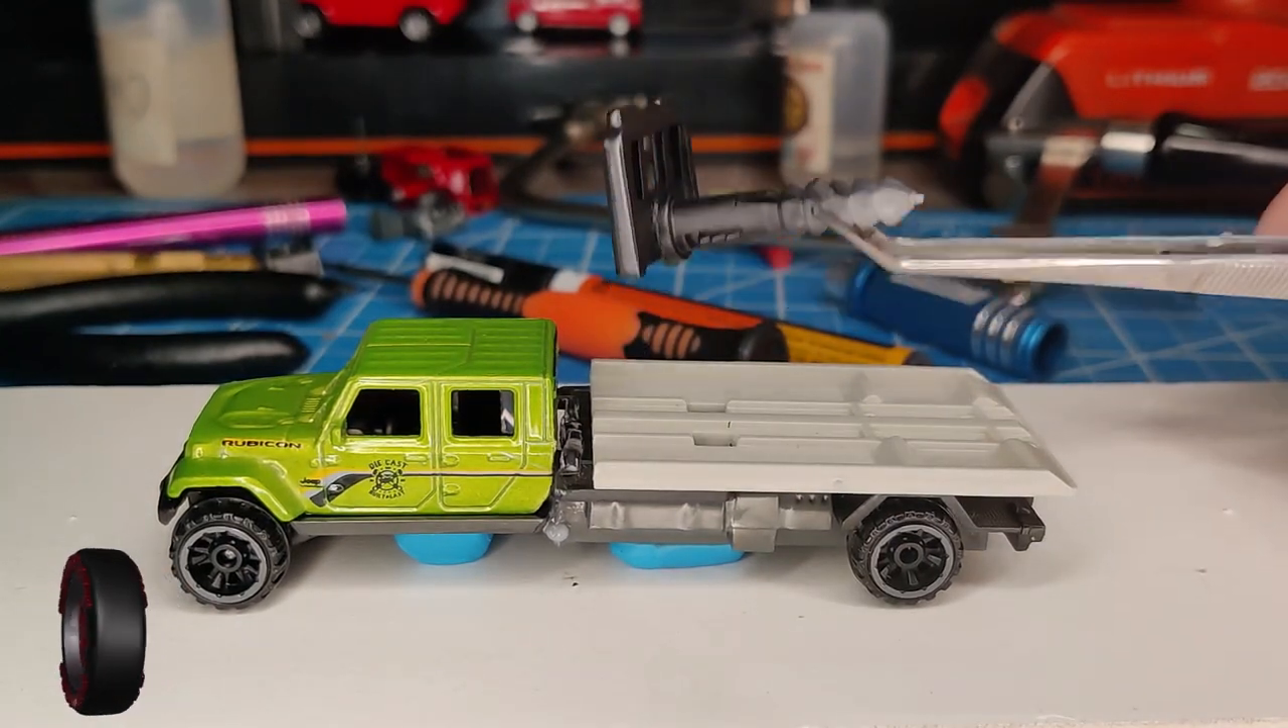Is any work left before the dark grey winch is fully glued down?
Yes.